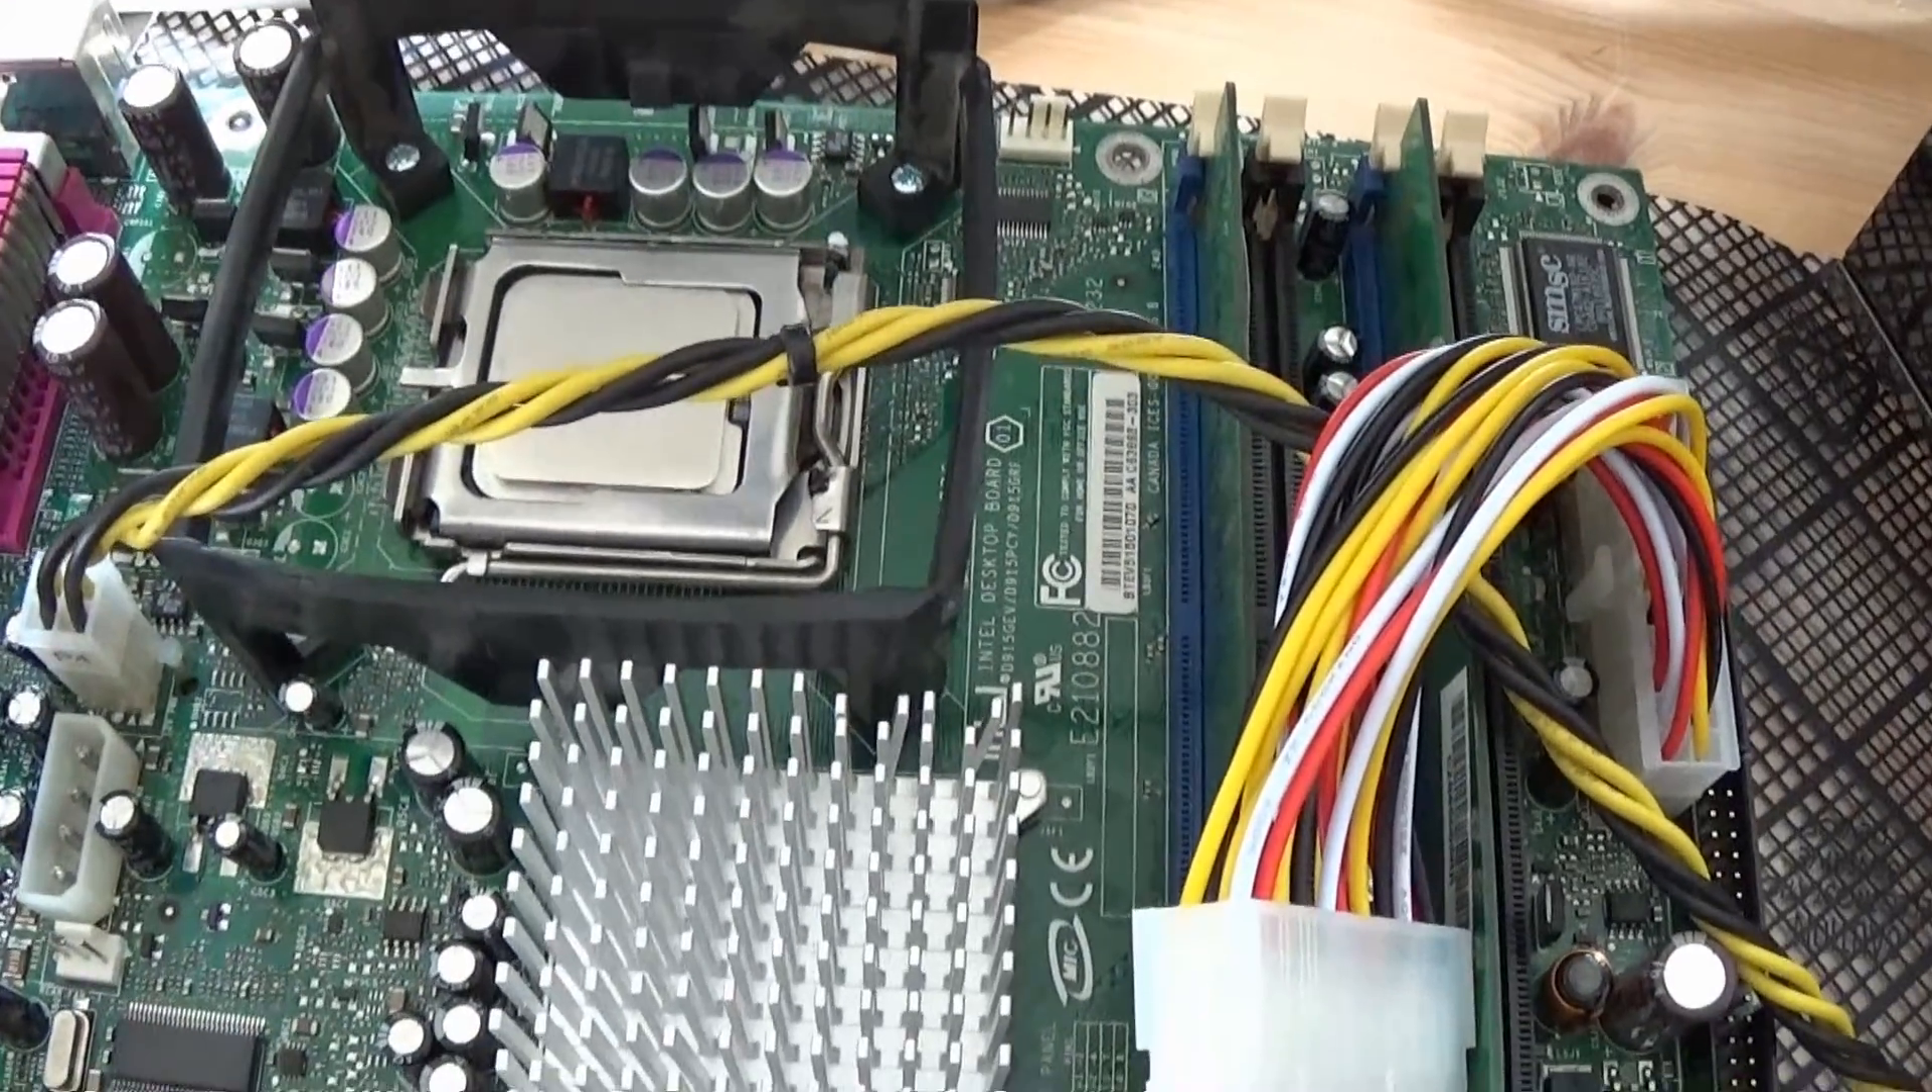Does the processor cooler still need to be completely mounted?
Yes.